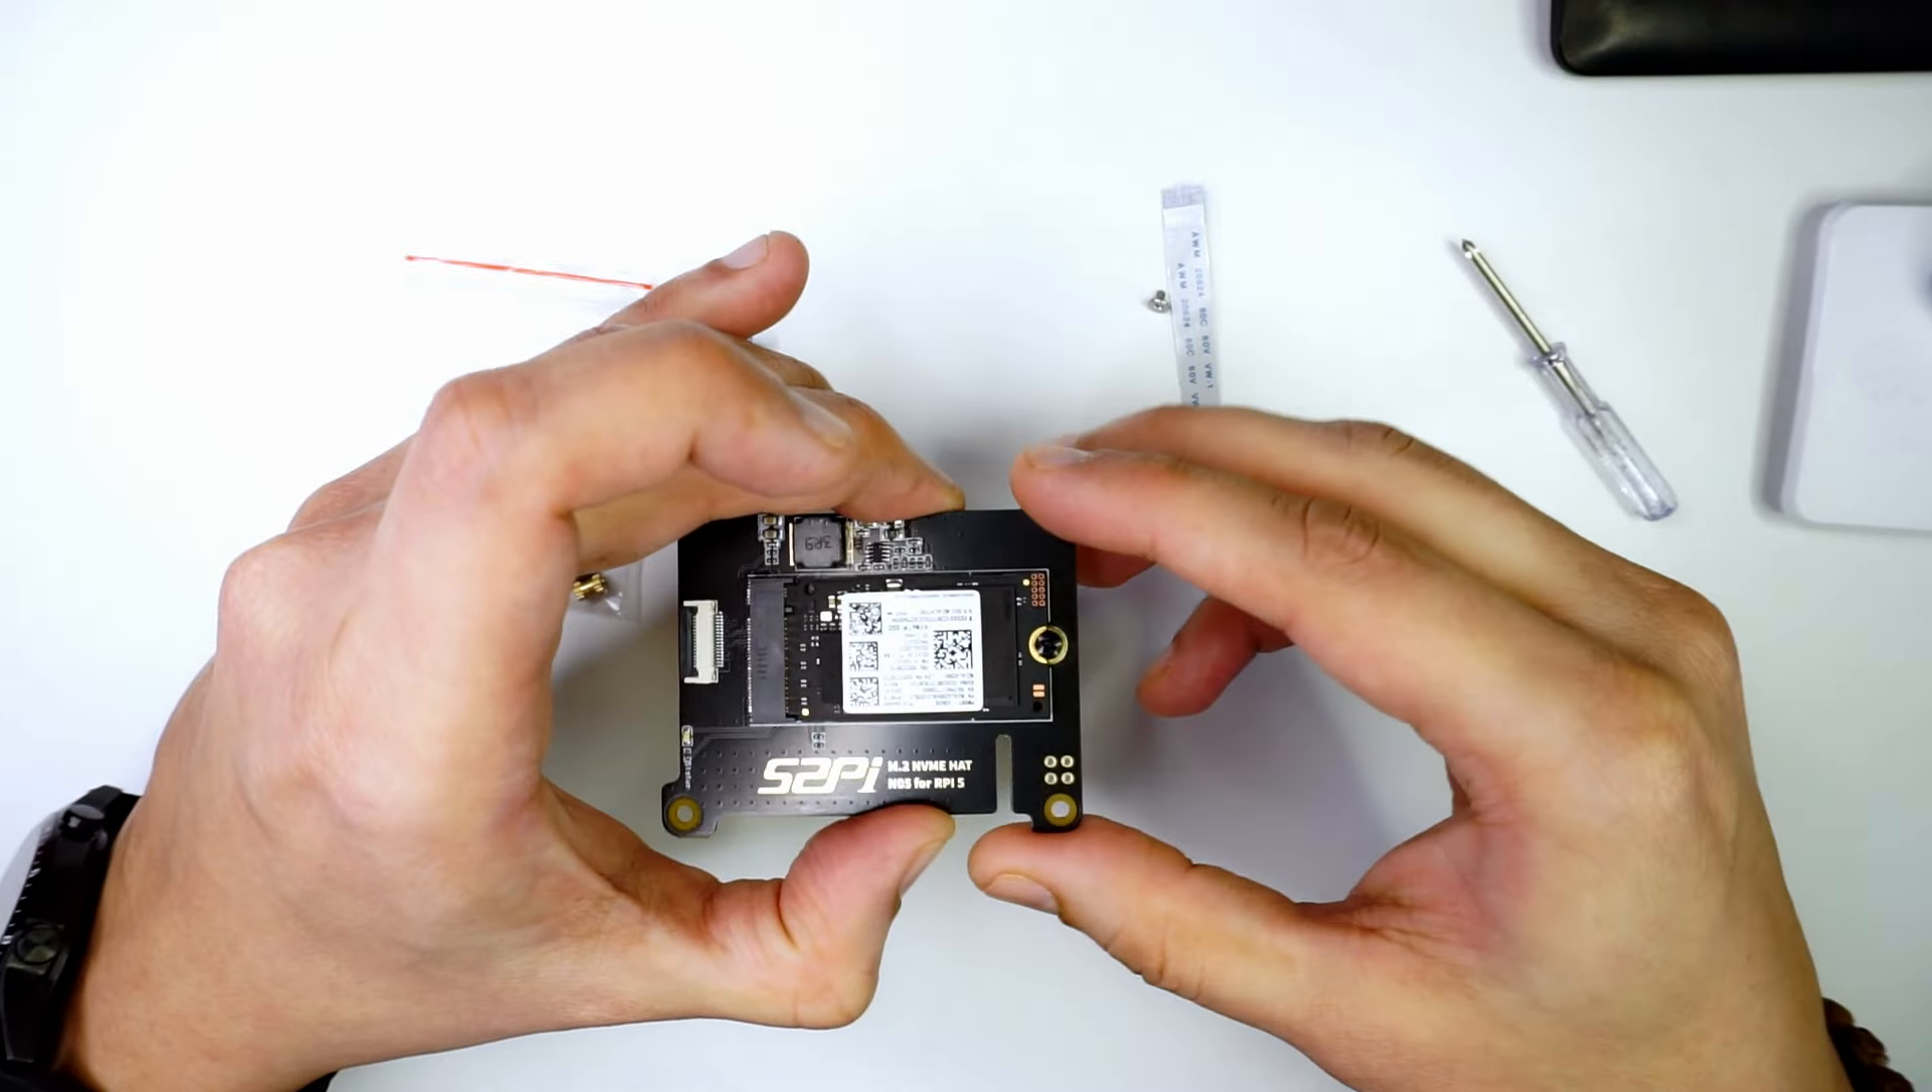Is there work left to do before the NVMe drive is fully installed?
No.